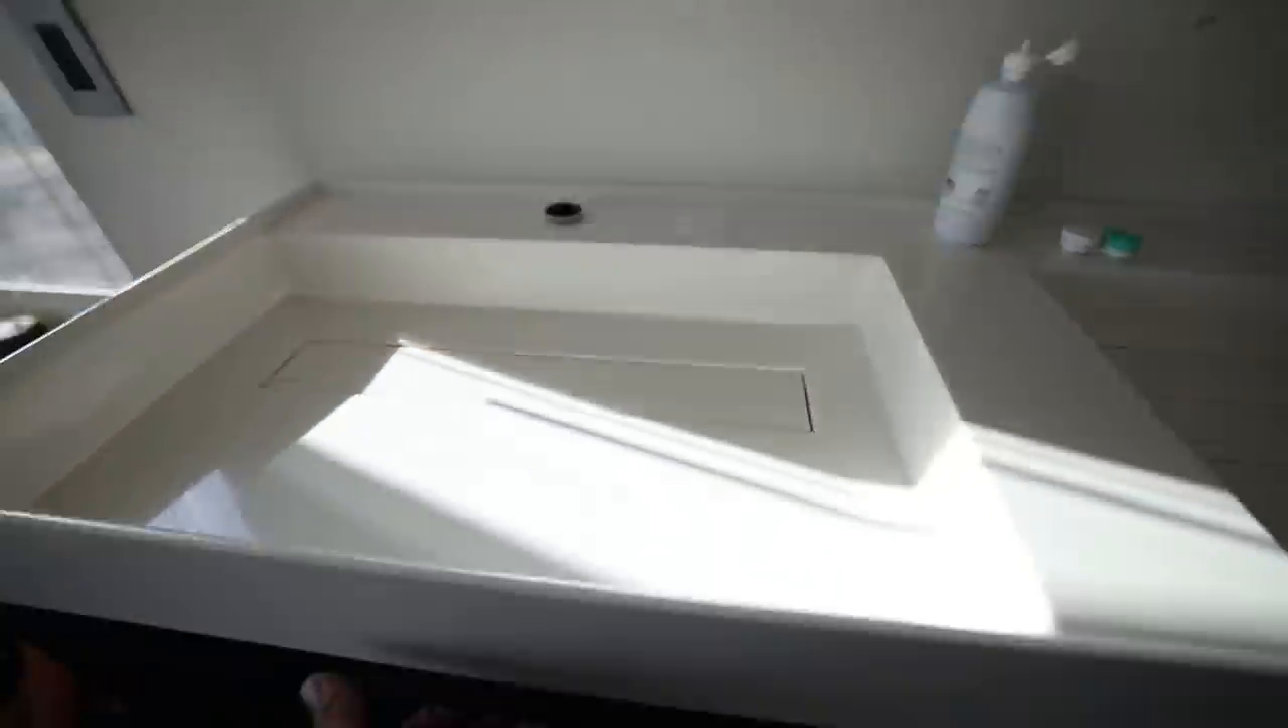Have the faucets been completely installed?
No.